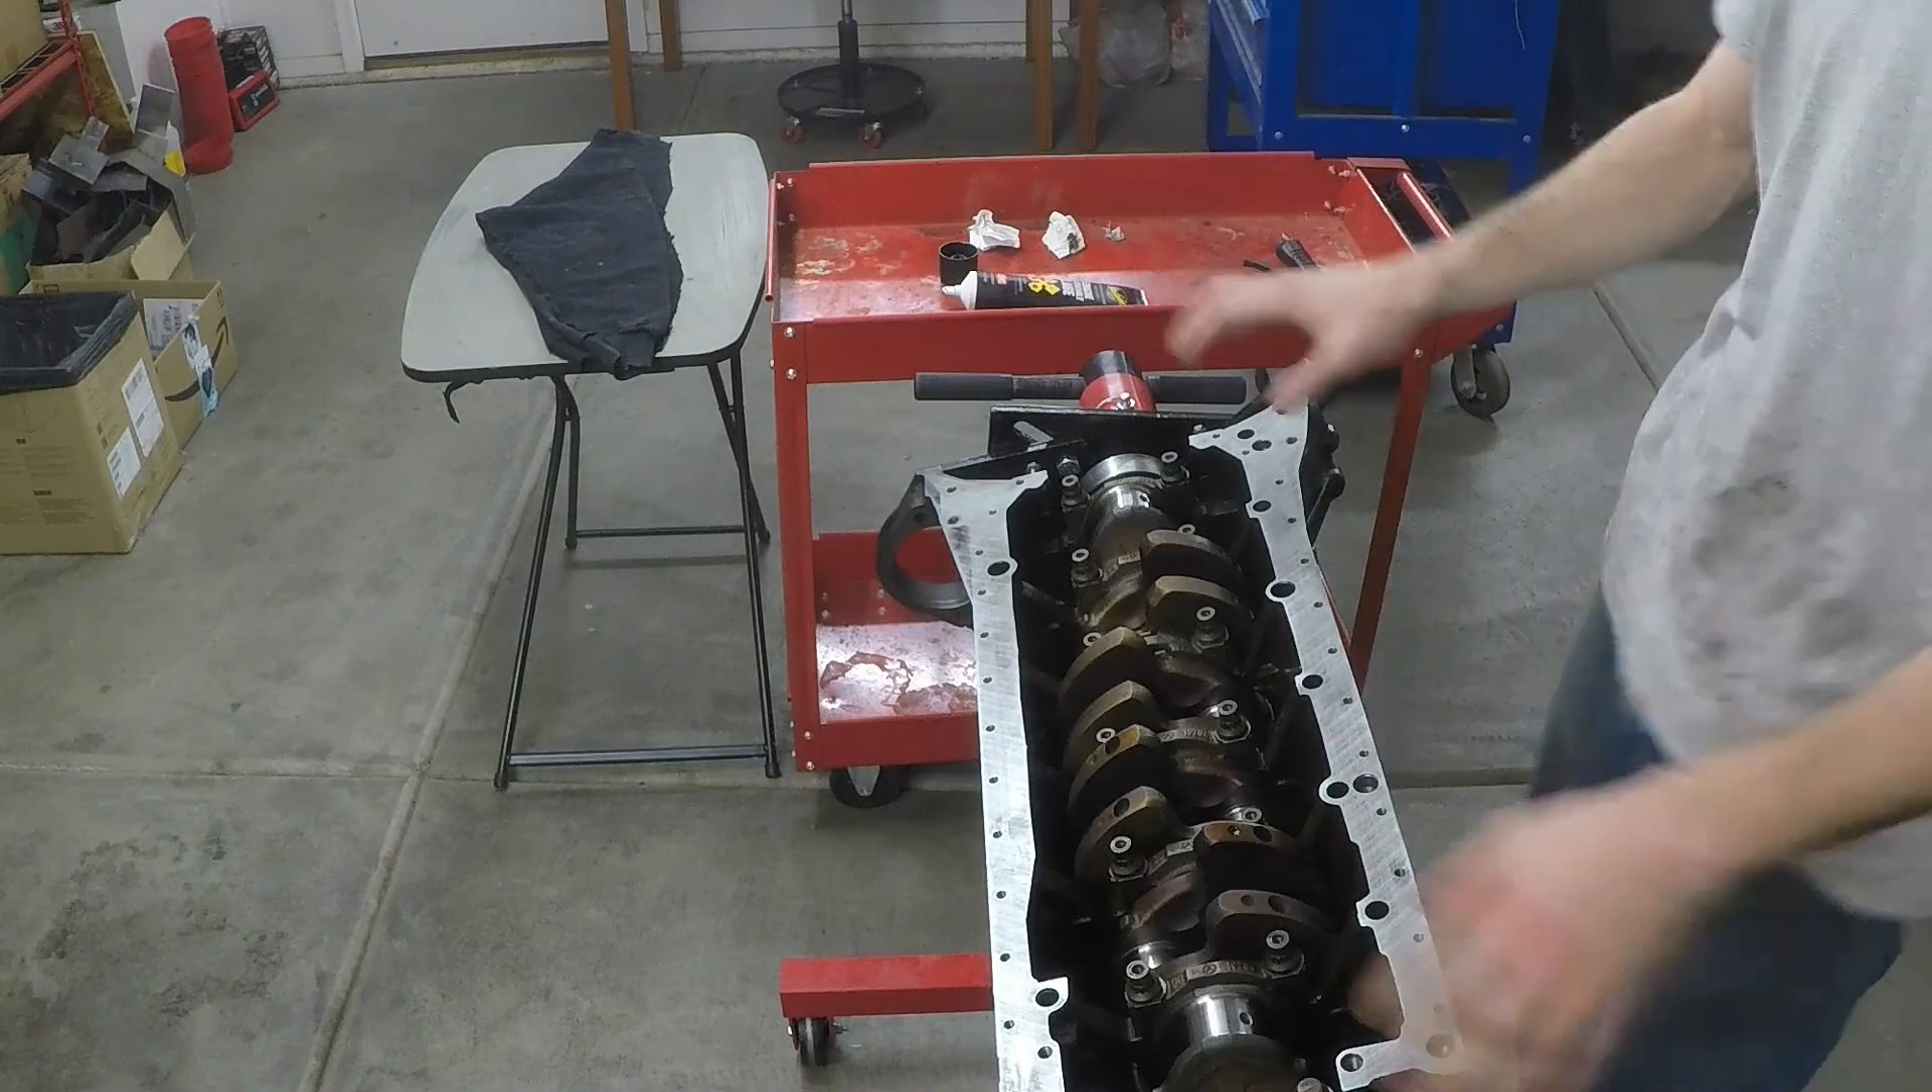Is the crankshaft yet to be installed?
No.